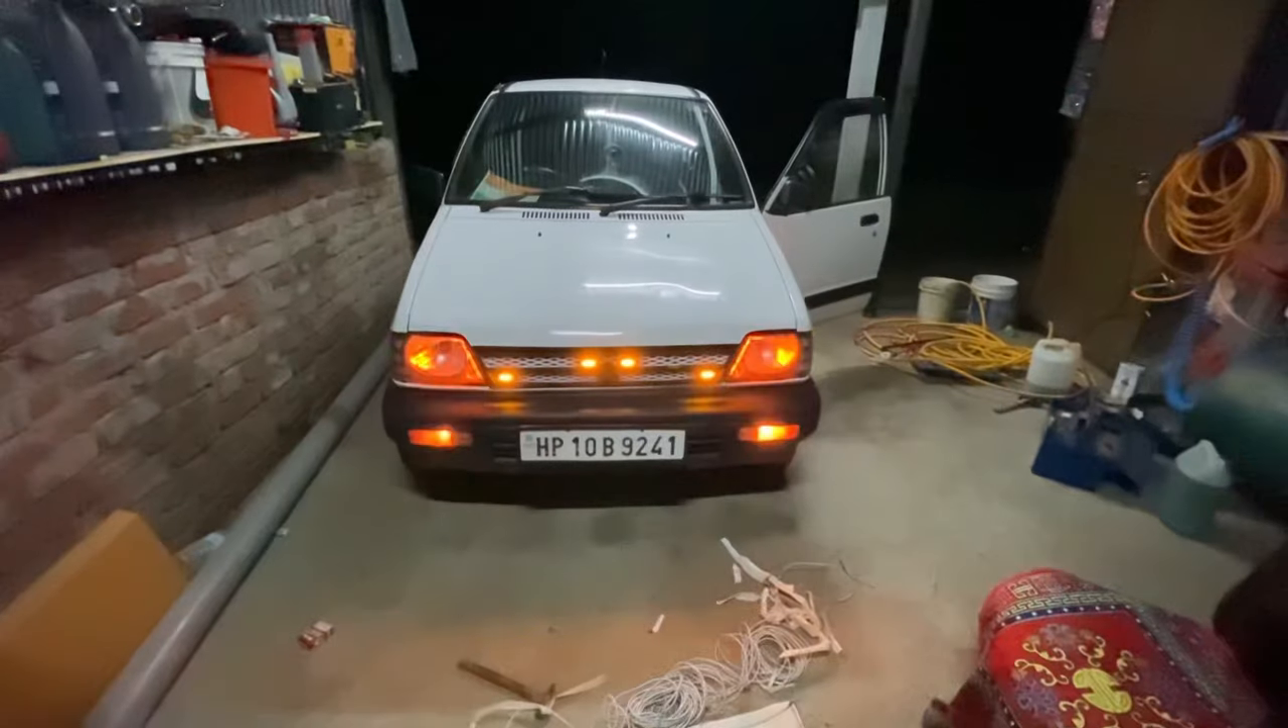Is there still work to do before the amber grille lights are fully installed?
No.